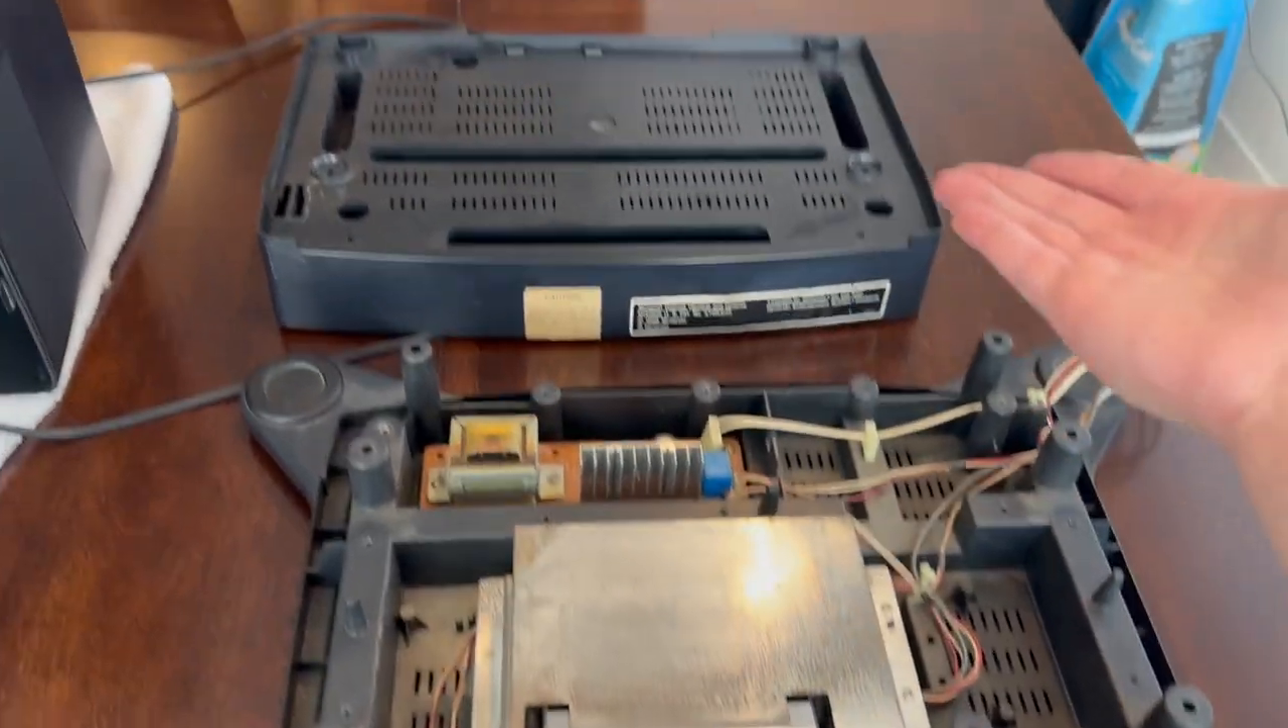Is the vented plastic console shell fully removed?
Yes.